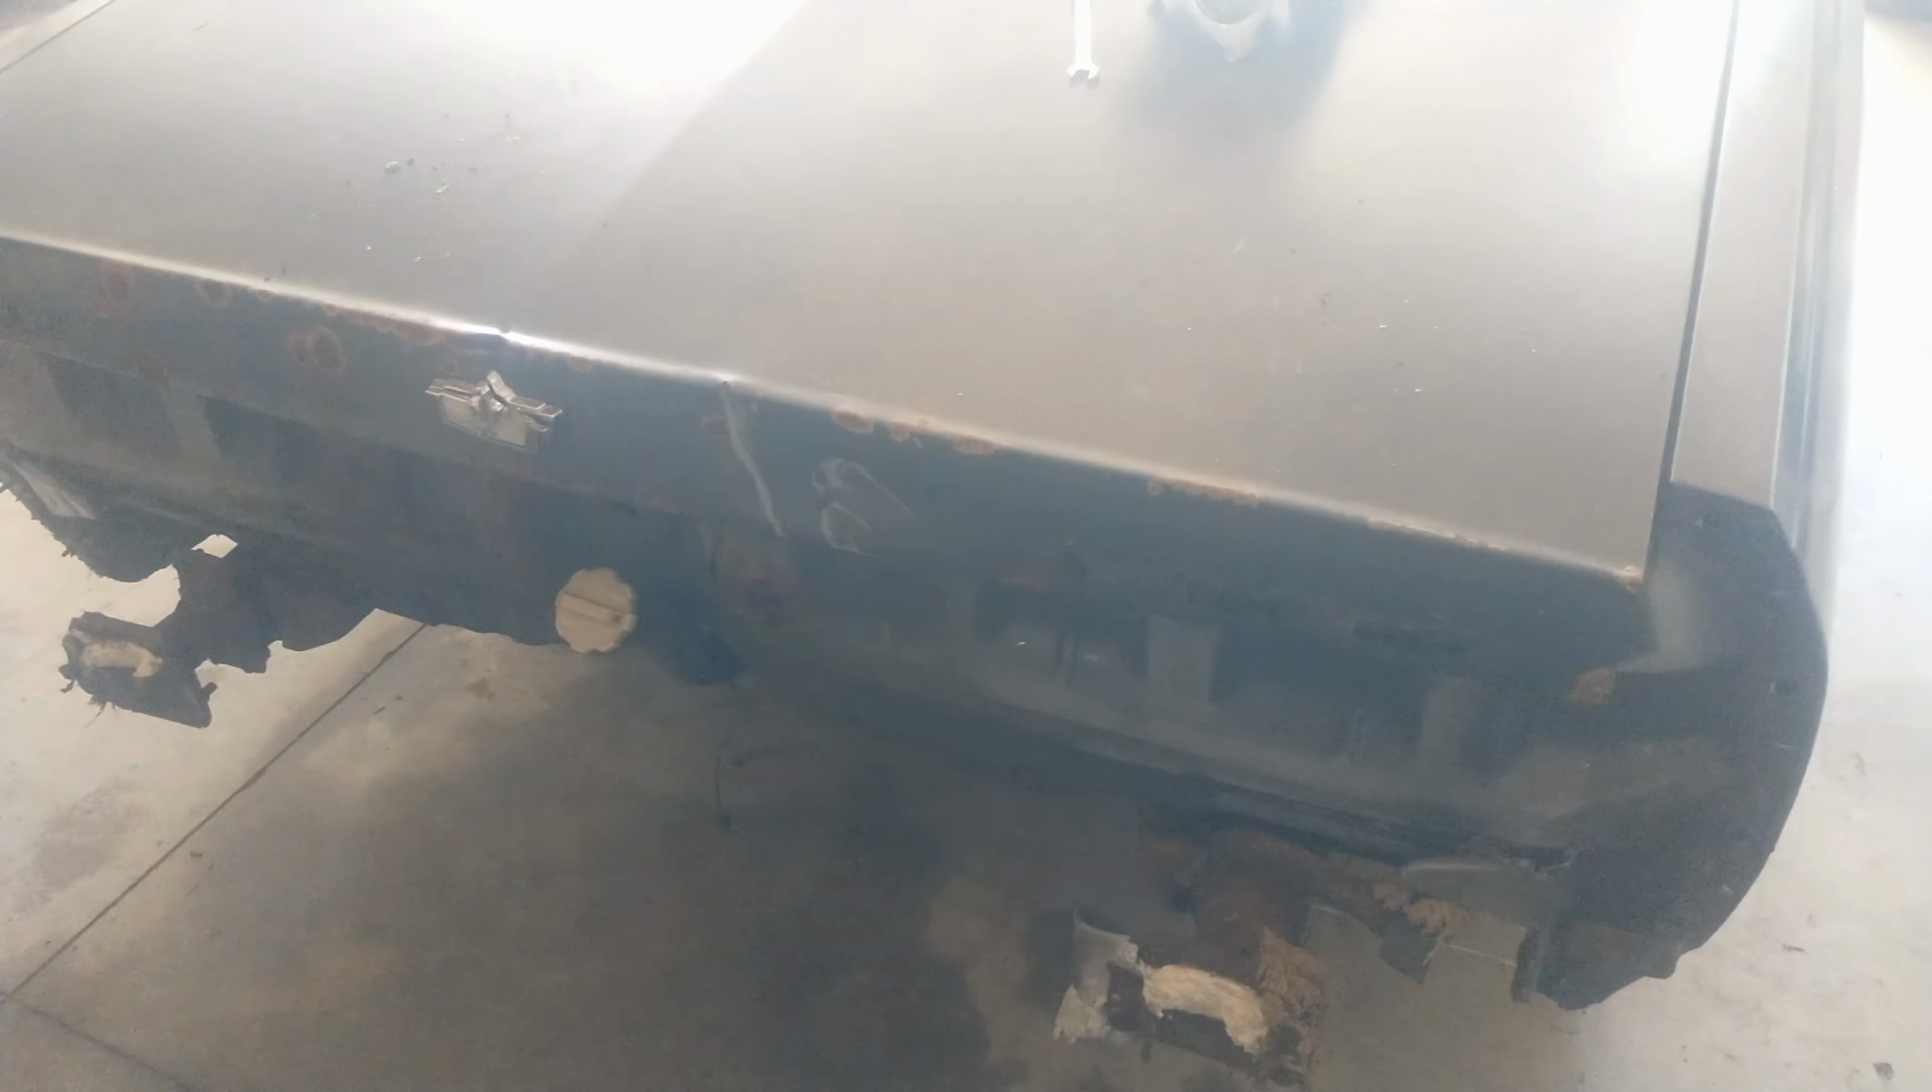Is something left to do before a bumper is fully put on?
Yes.